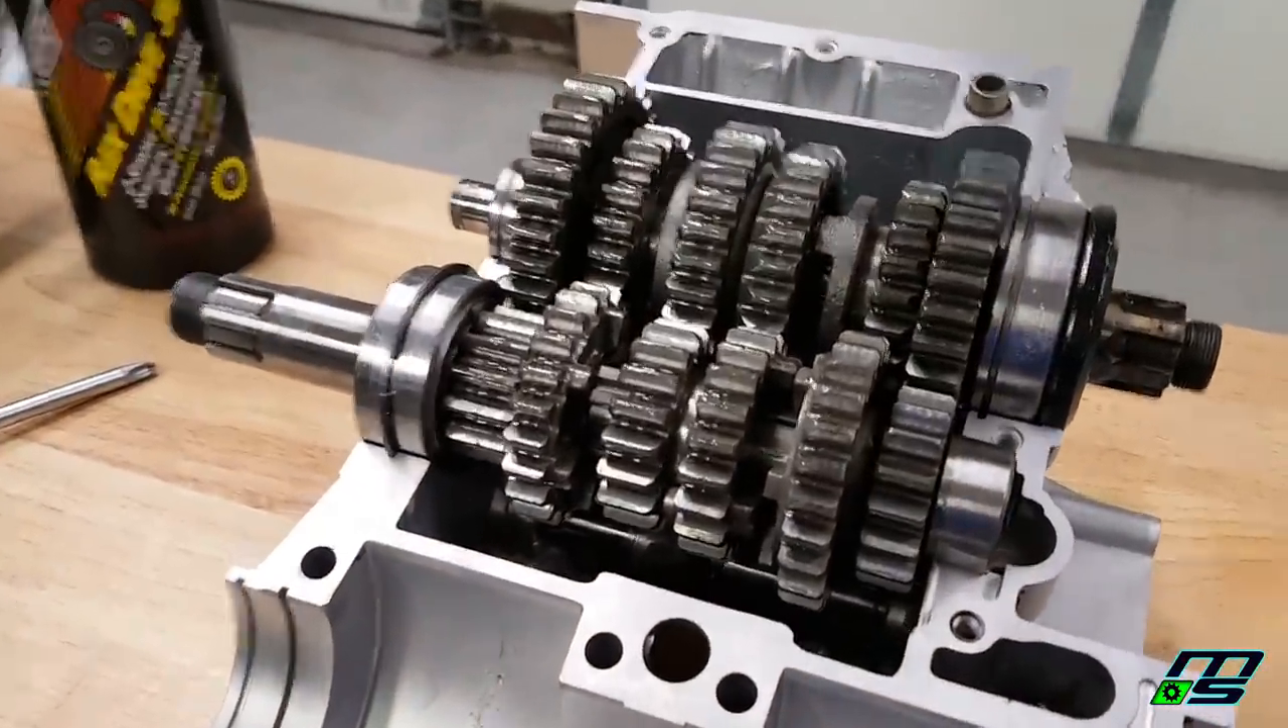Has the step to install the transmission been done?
Yes.